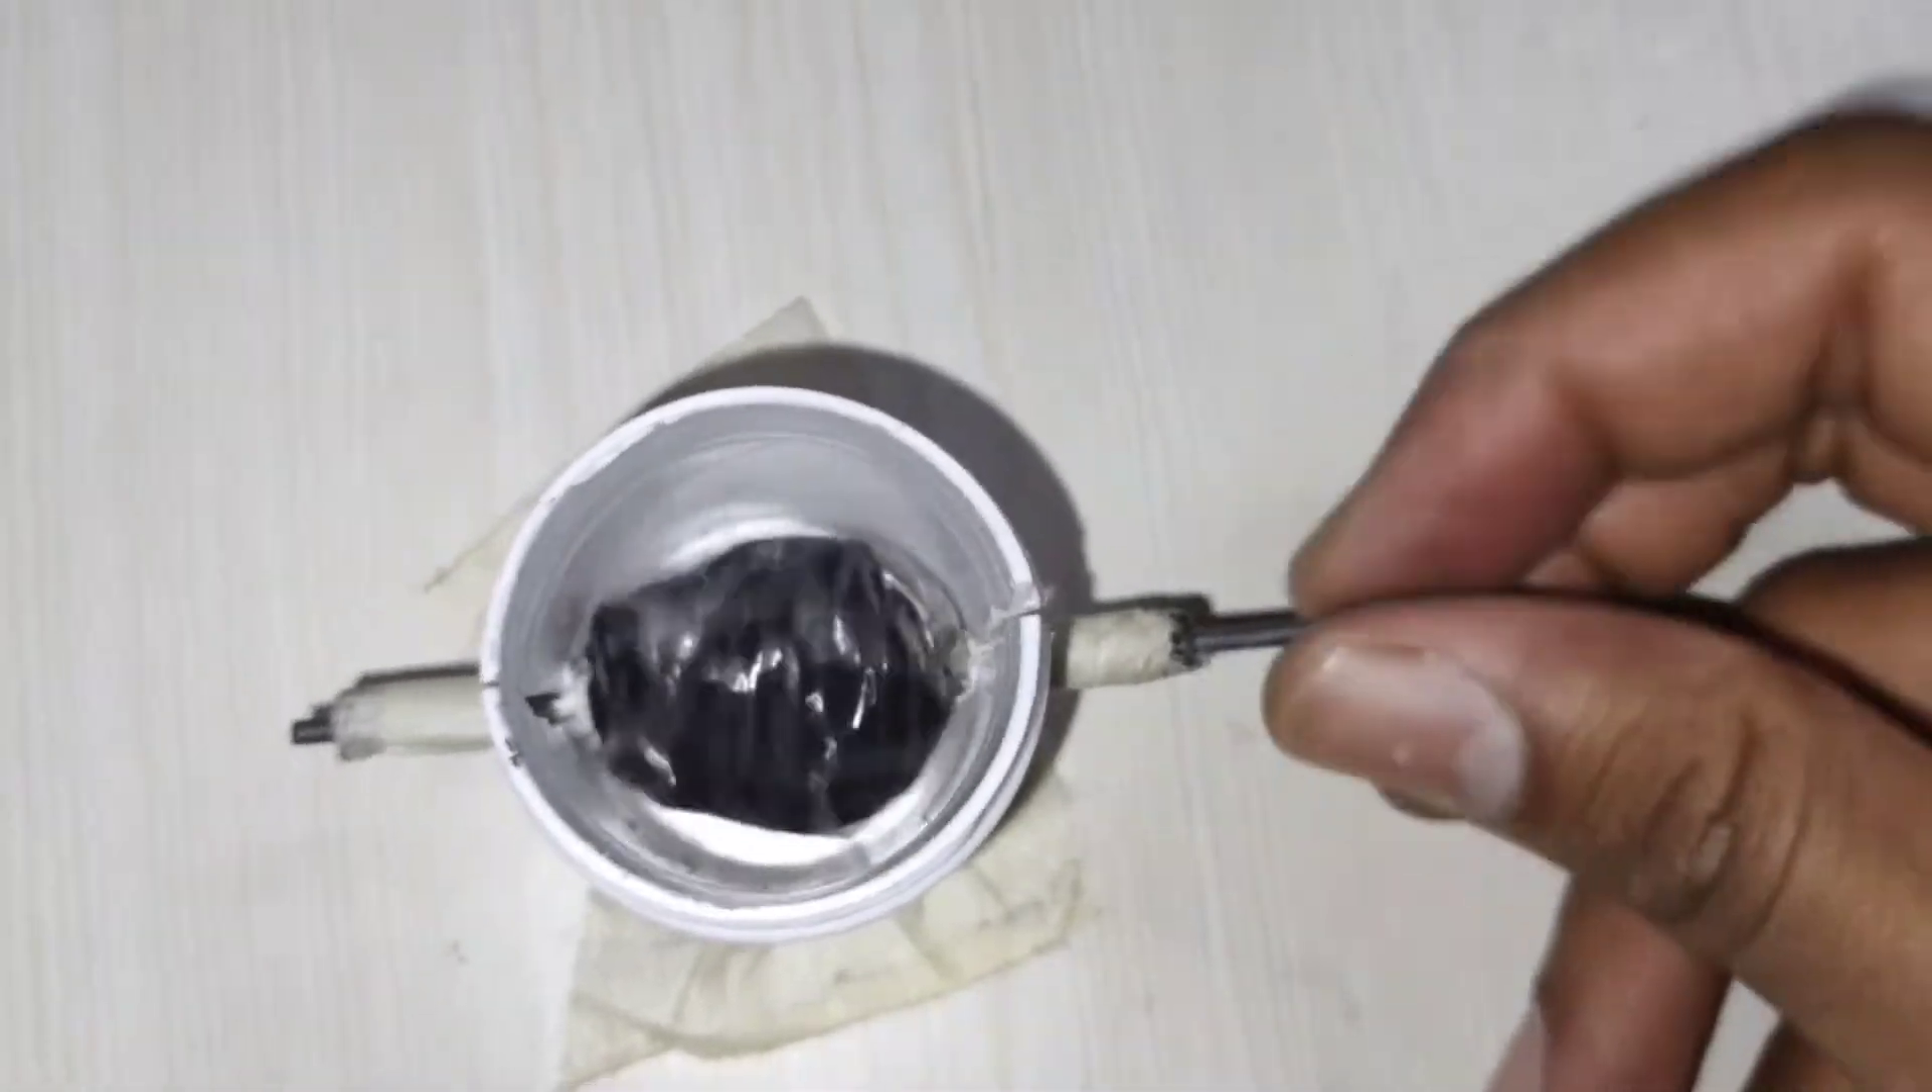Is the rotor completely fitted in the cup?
Yes.